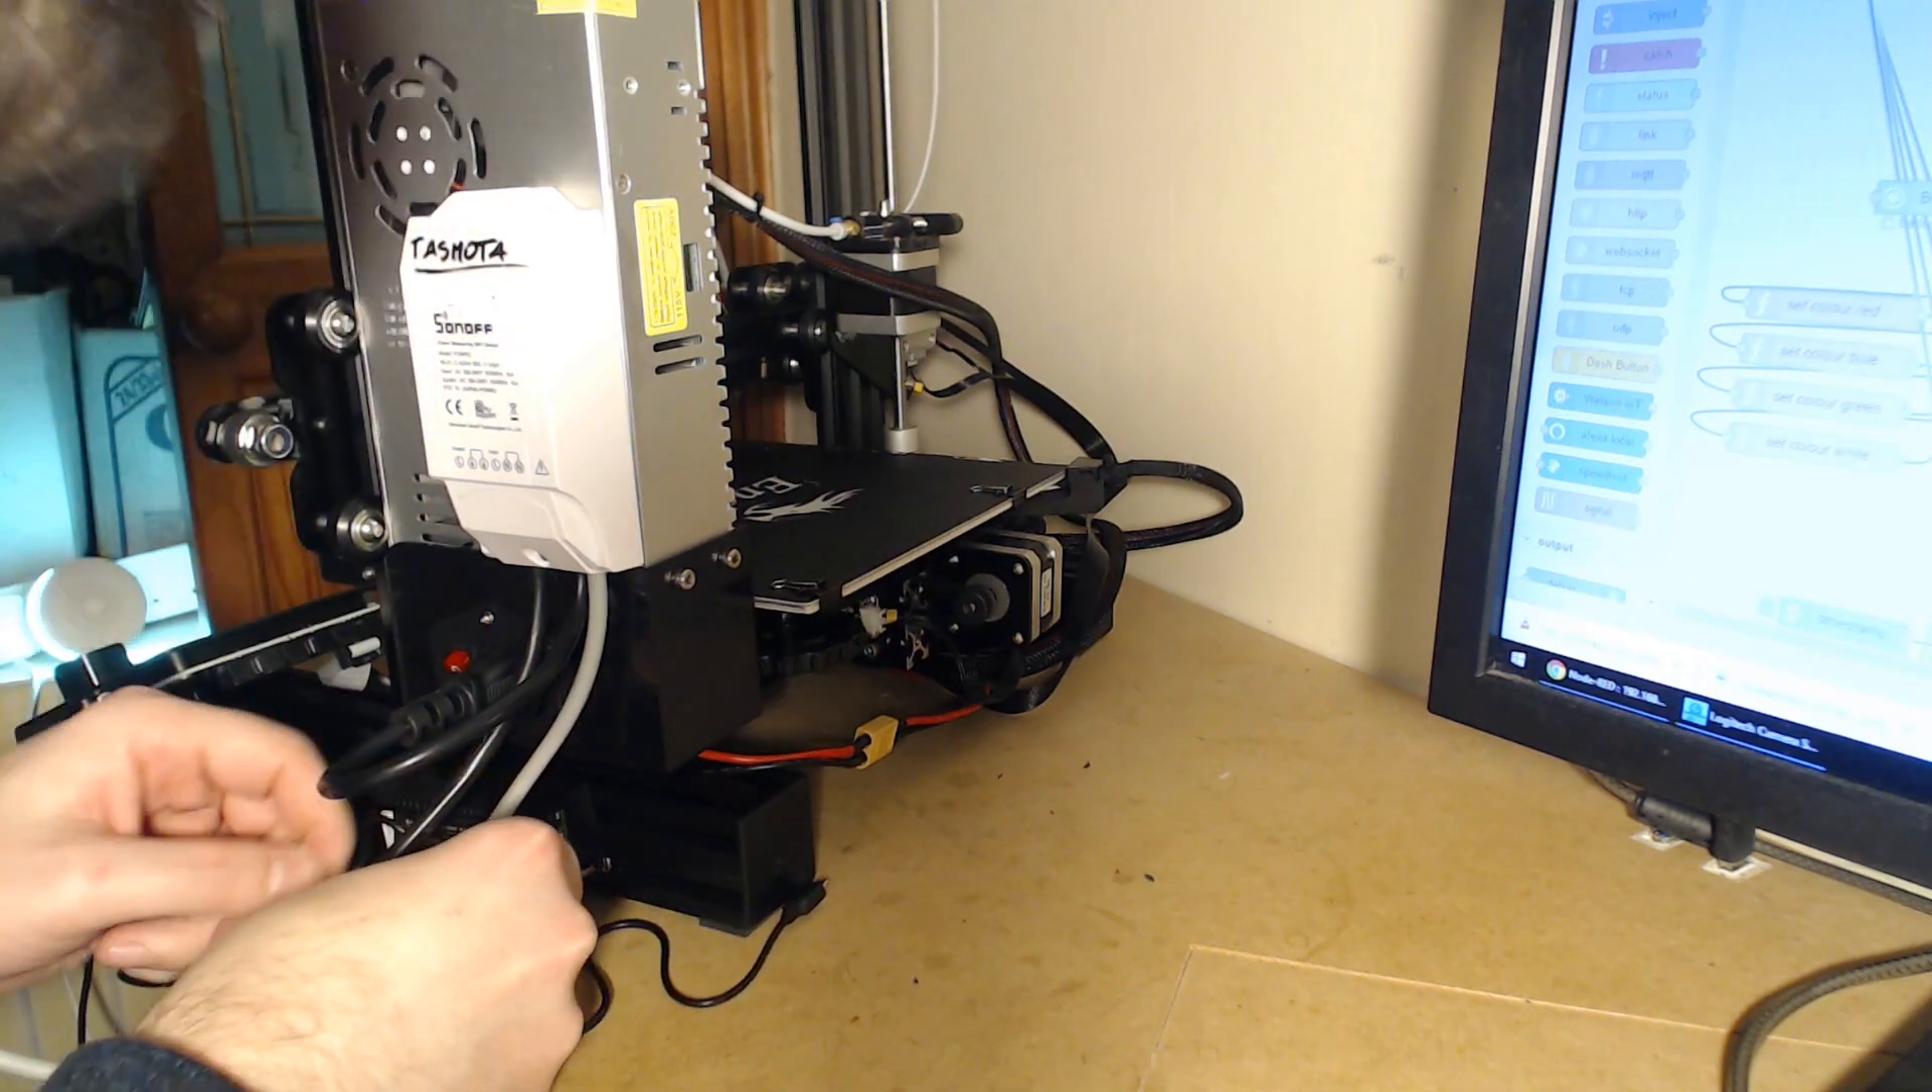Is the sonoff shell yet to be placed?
No.